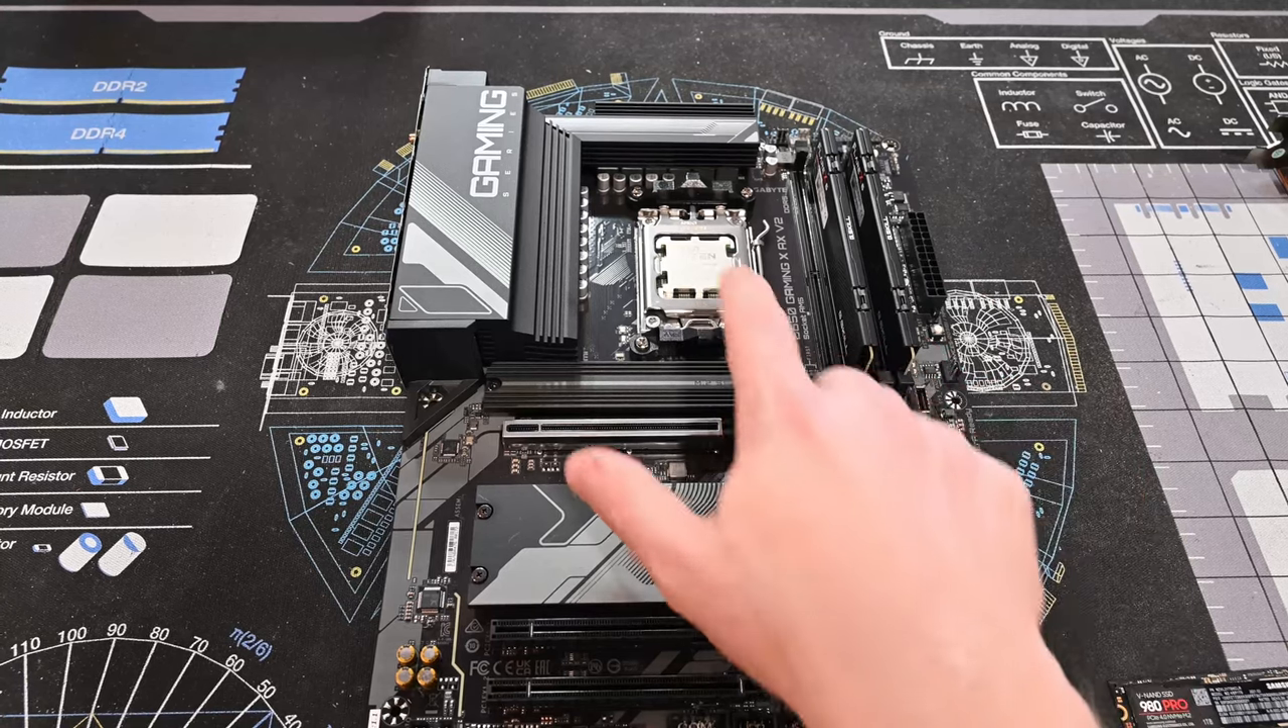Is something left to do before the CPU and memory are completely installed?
No.